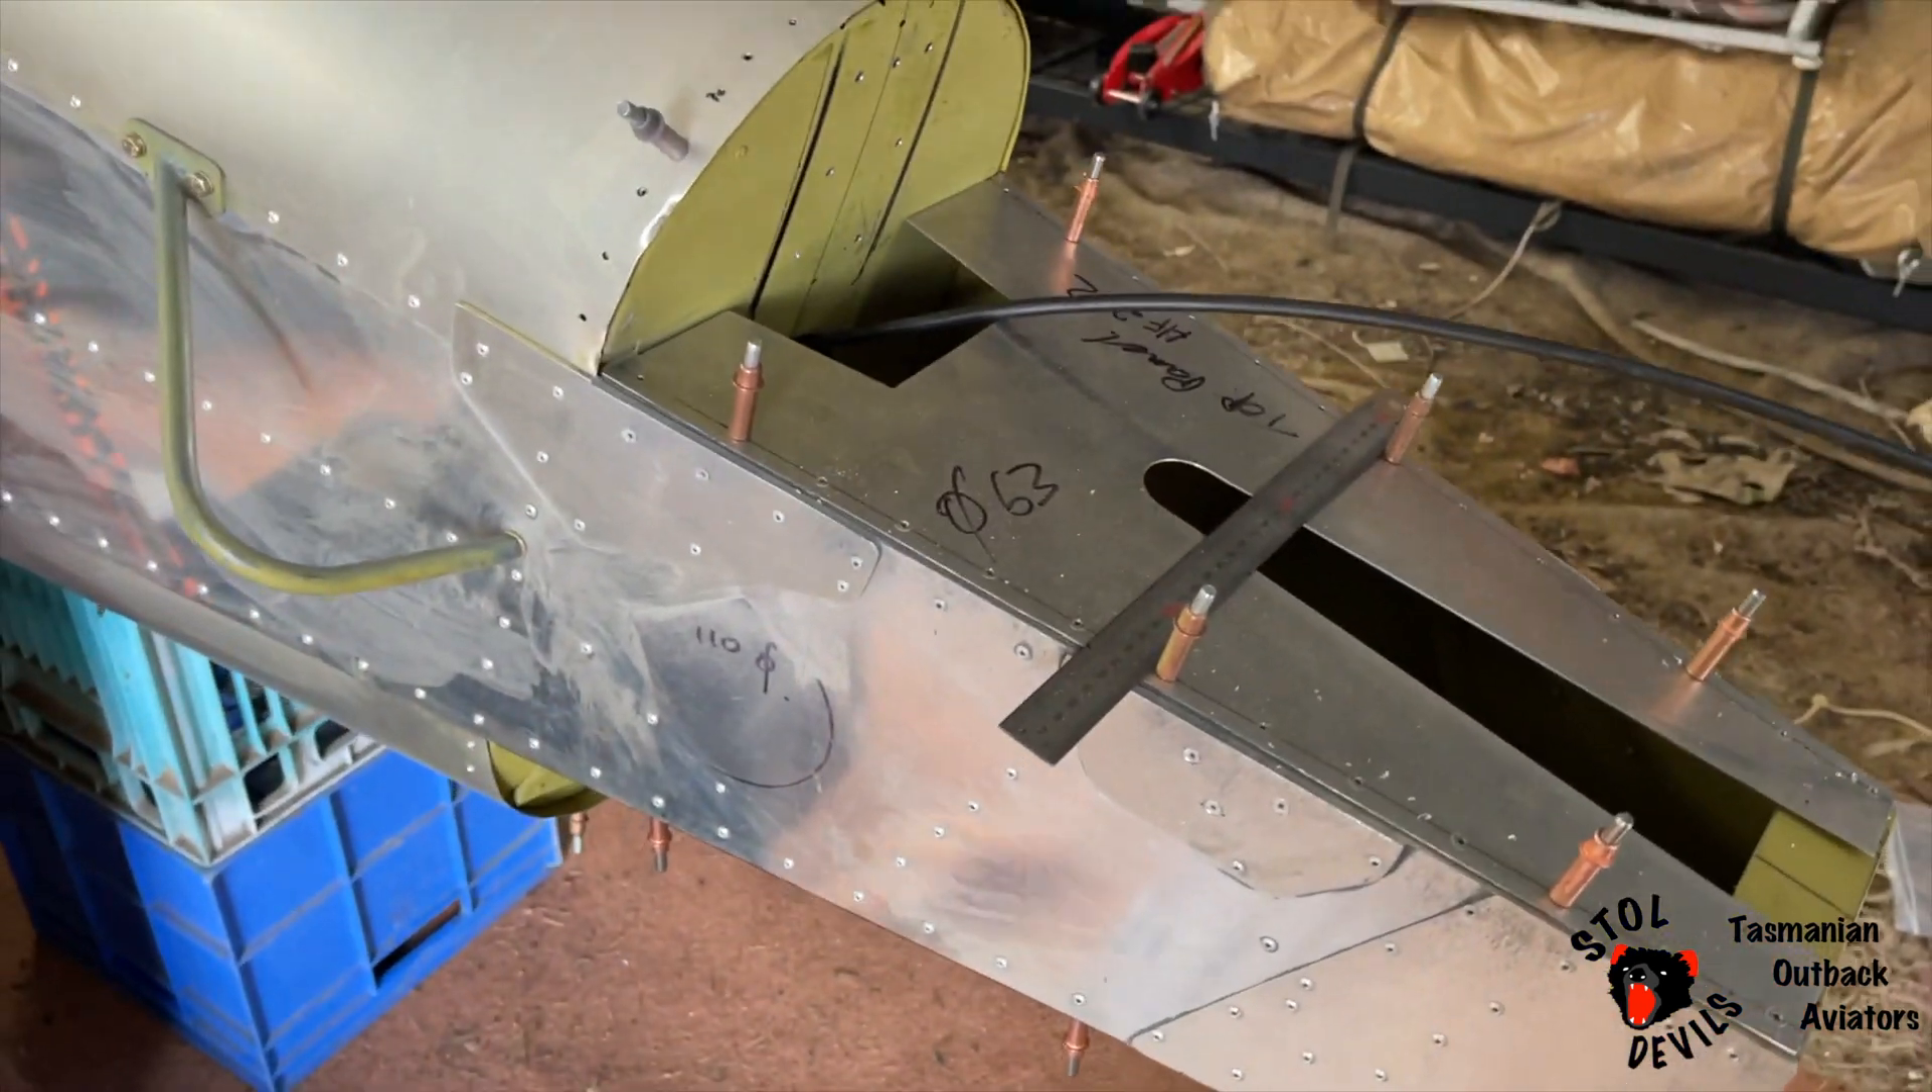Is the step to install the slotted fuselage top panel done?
No.